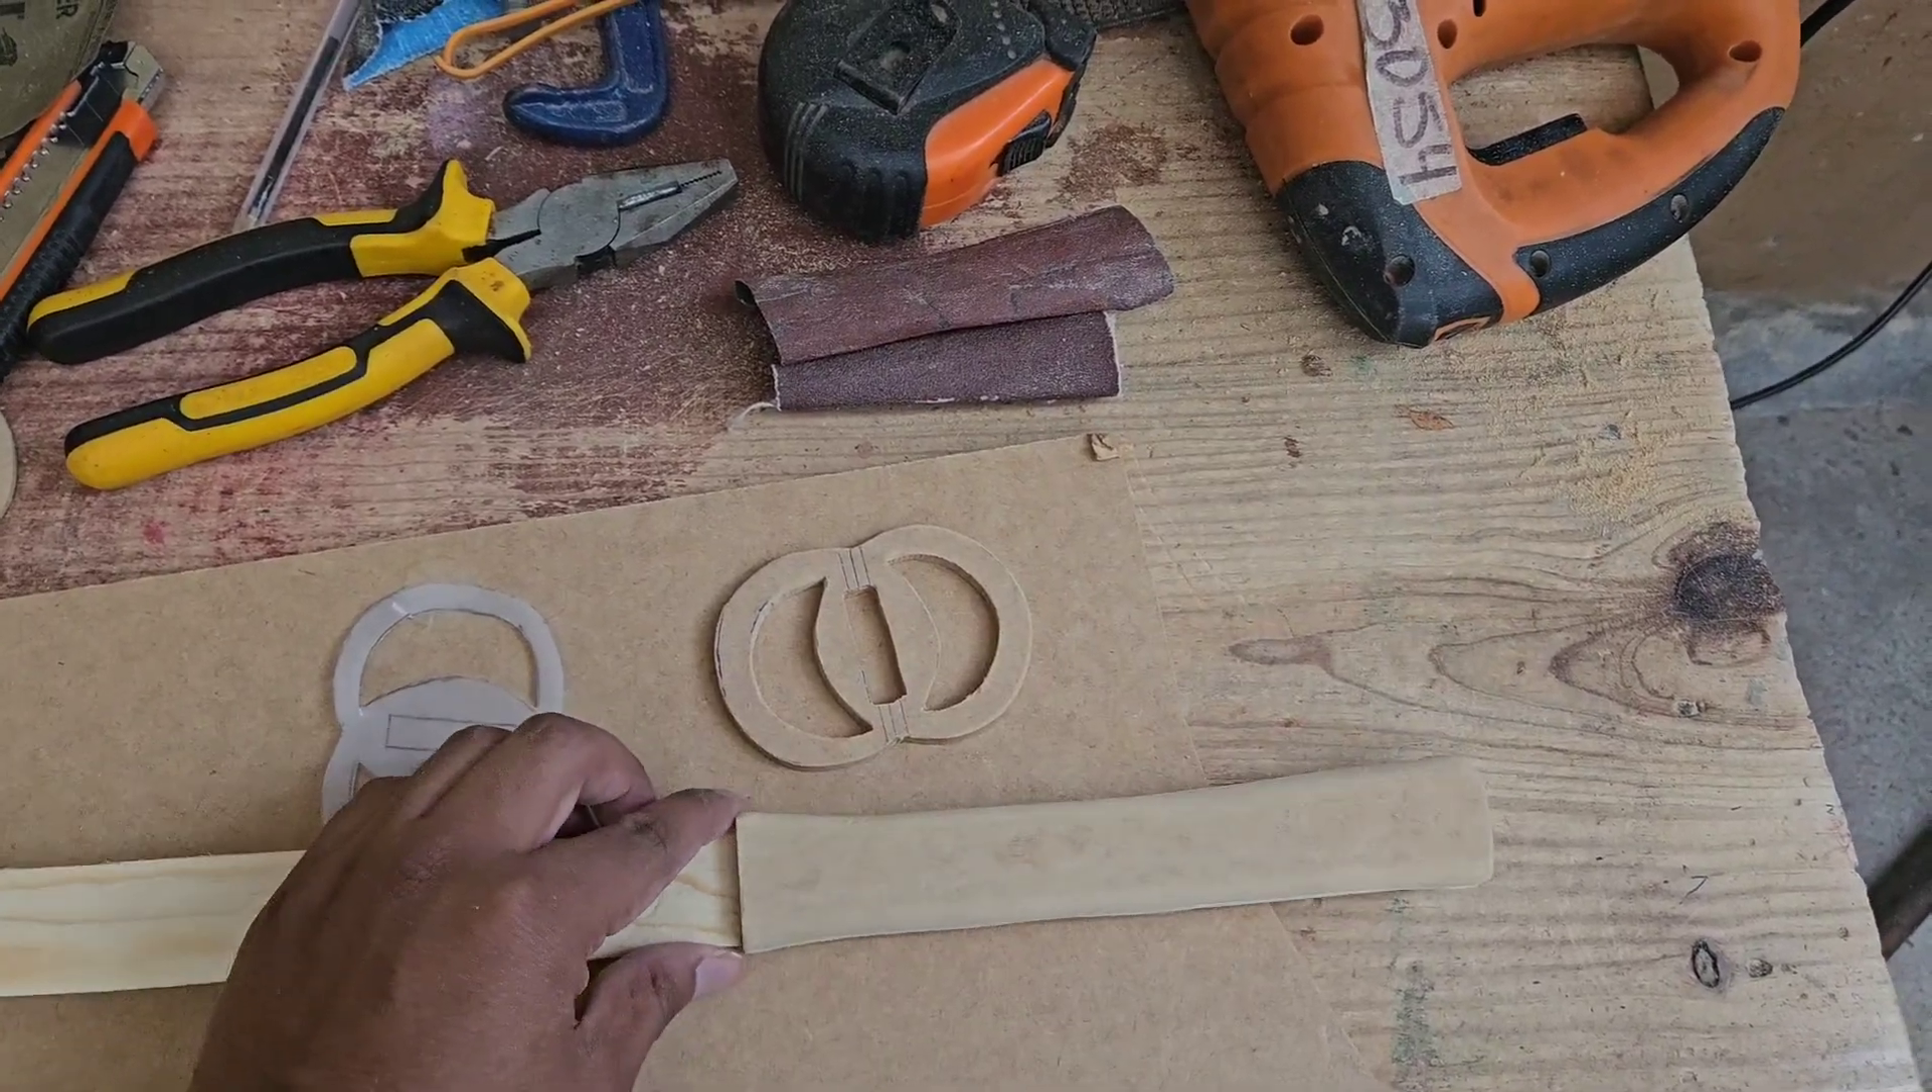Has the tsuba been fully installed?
No.